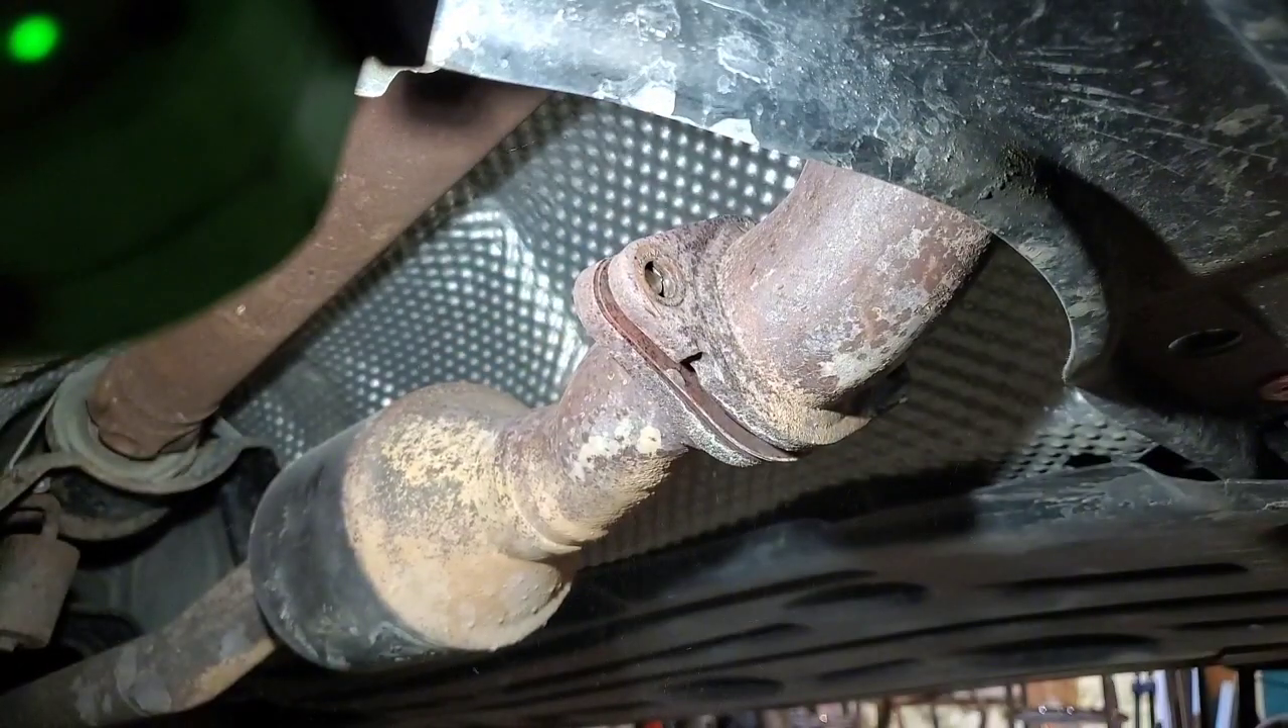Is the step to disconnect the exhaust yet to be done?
Yes.